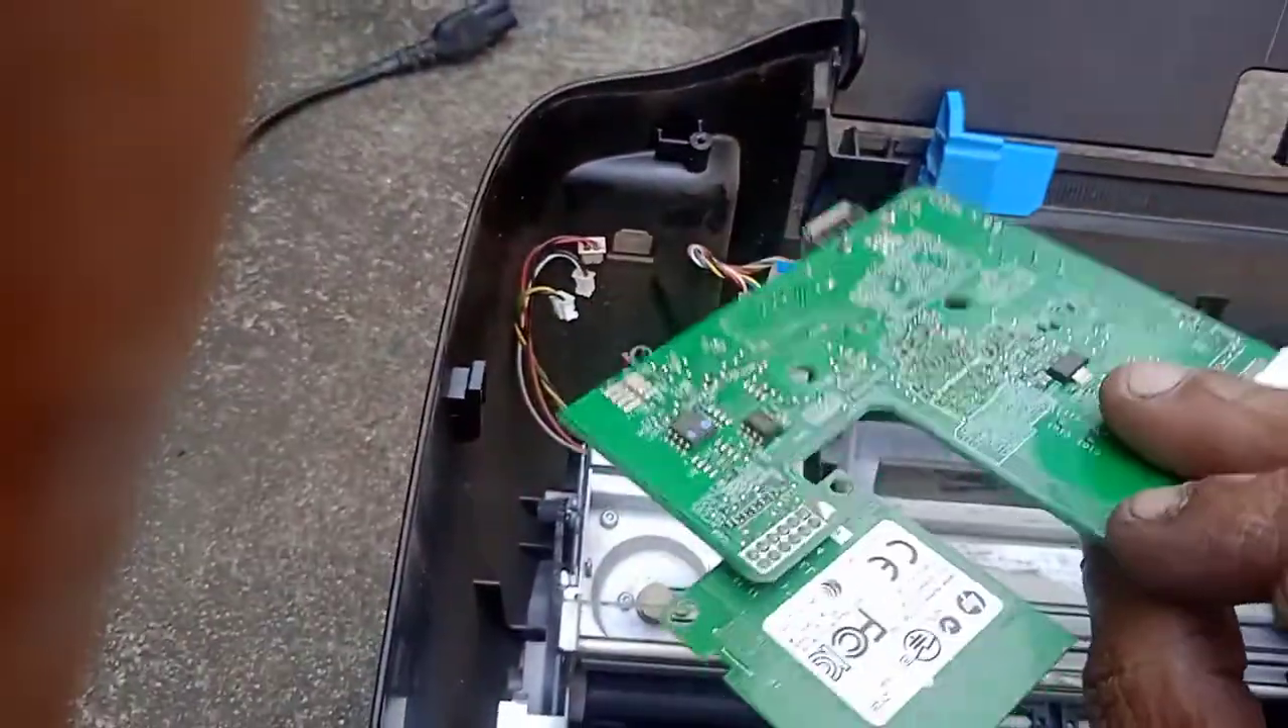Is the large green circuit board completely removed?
Yes.